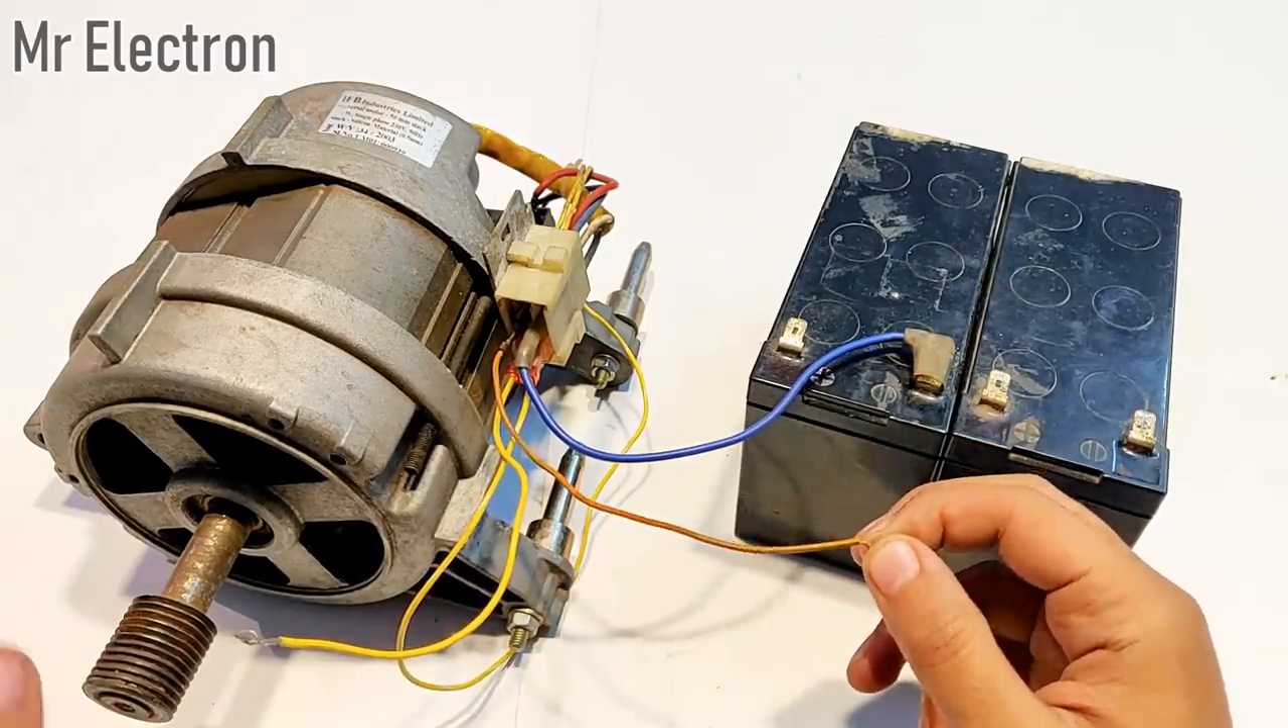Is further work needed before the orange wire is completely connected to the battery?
Yes.